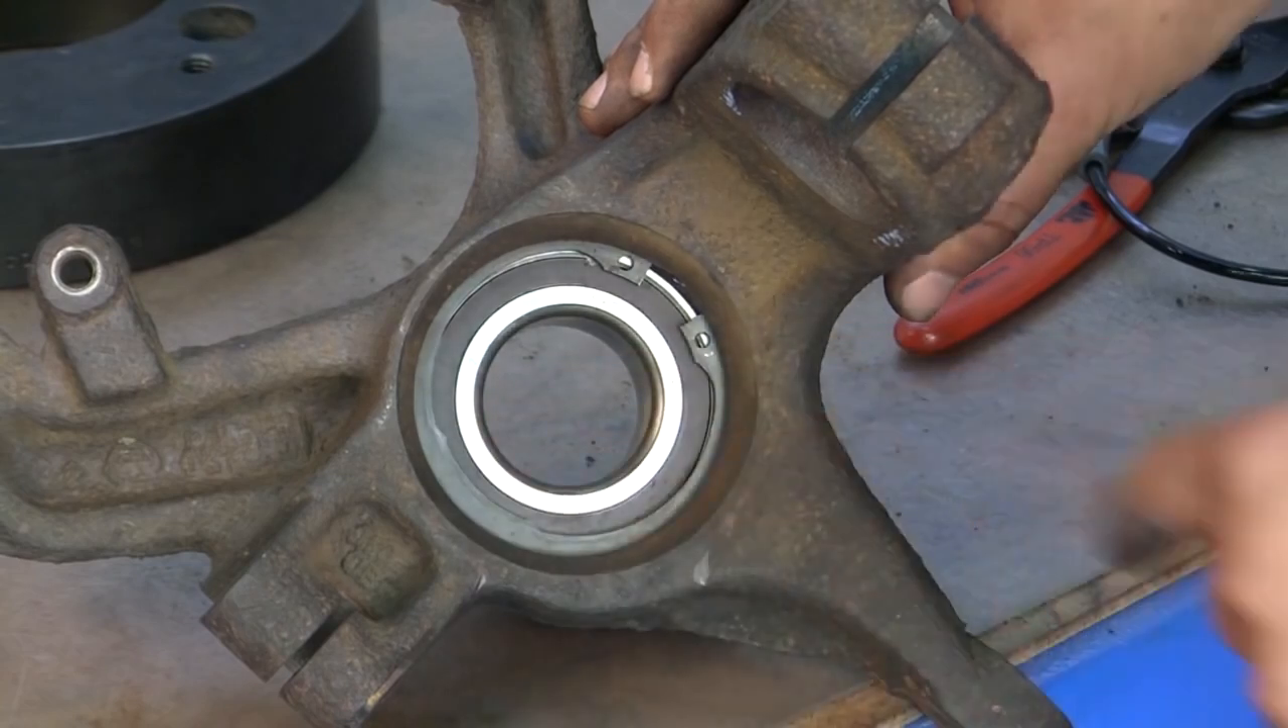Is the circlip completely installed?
Yes.